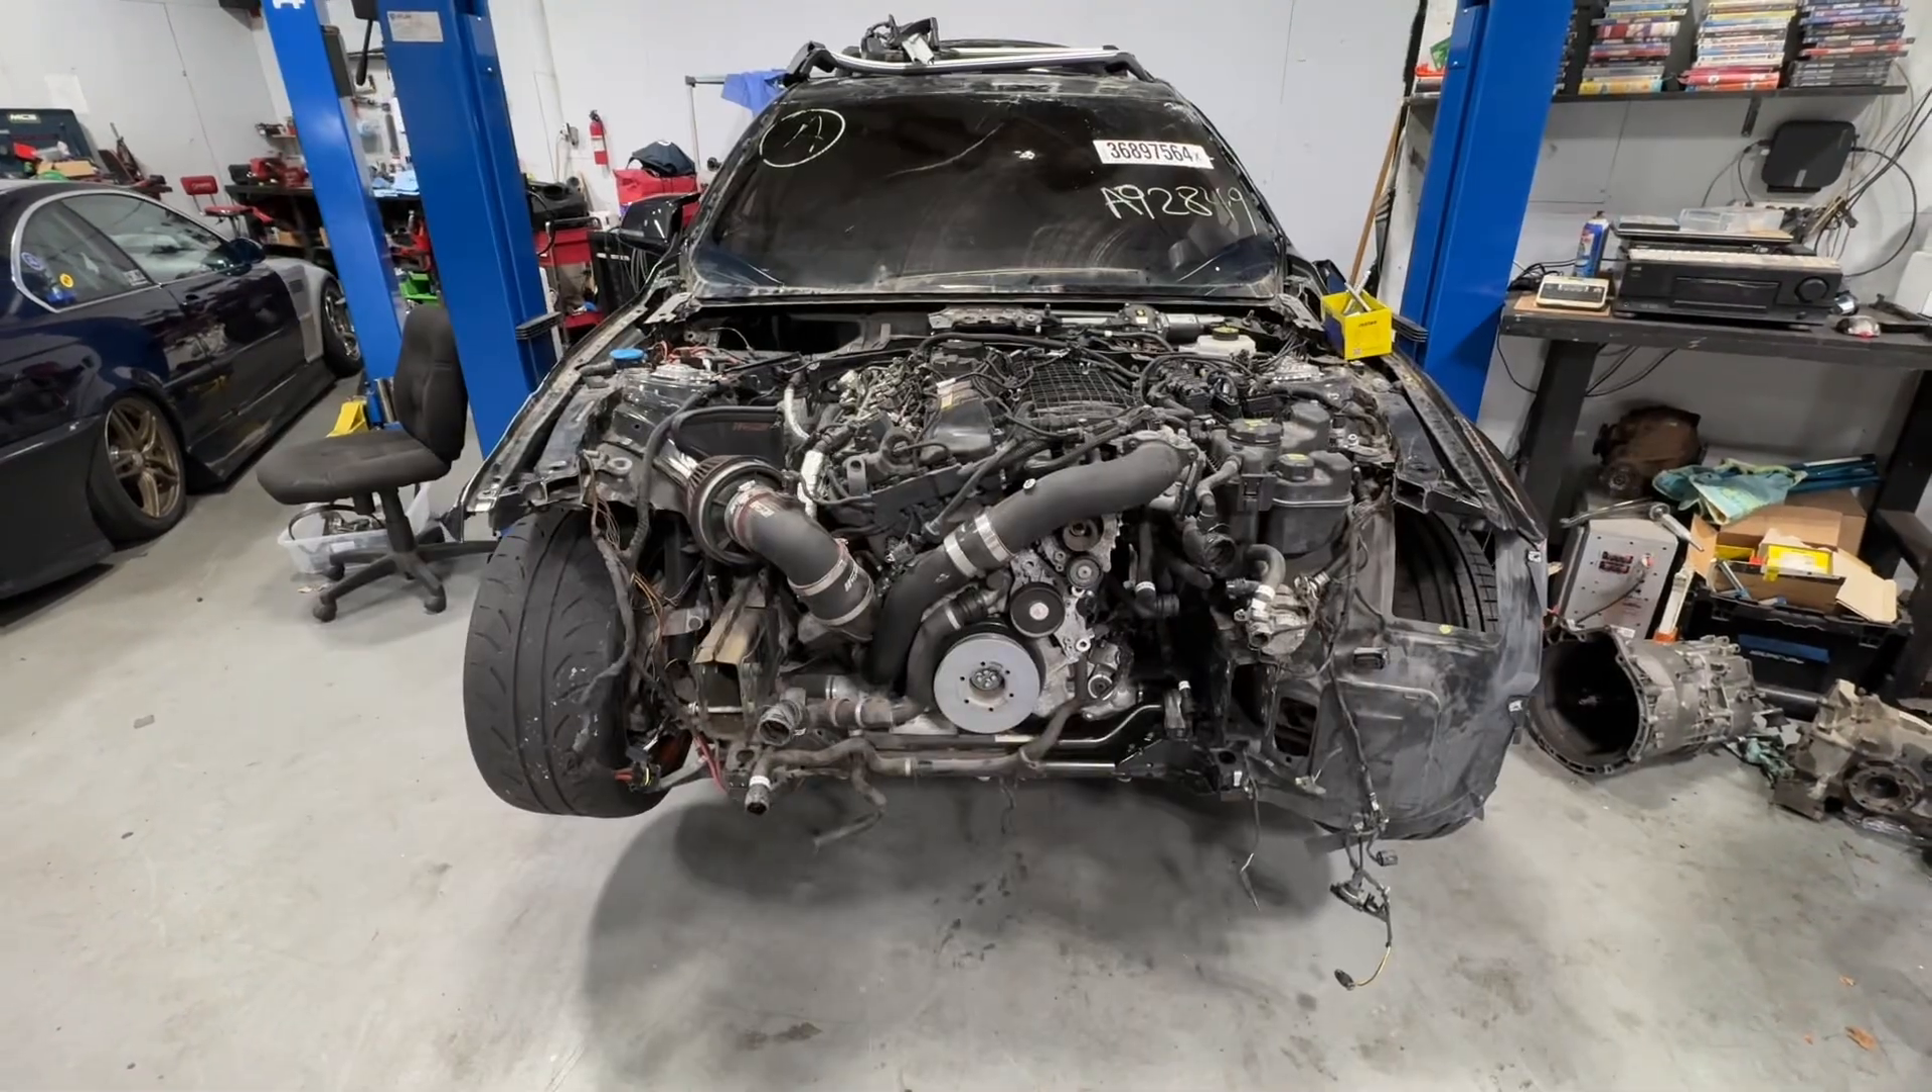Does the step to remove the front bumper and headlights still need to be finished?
No.